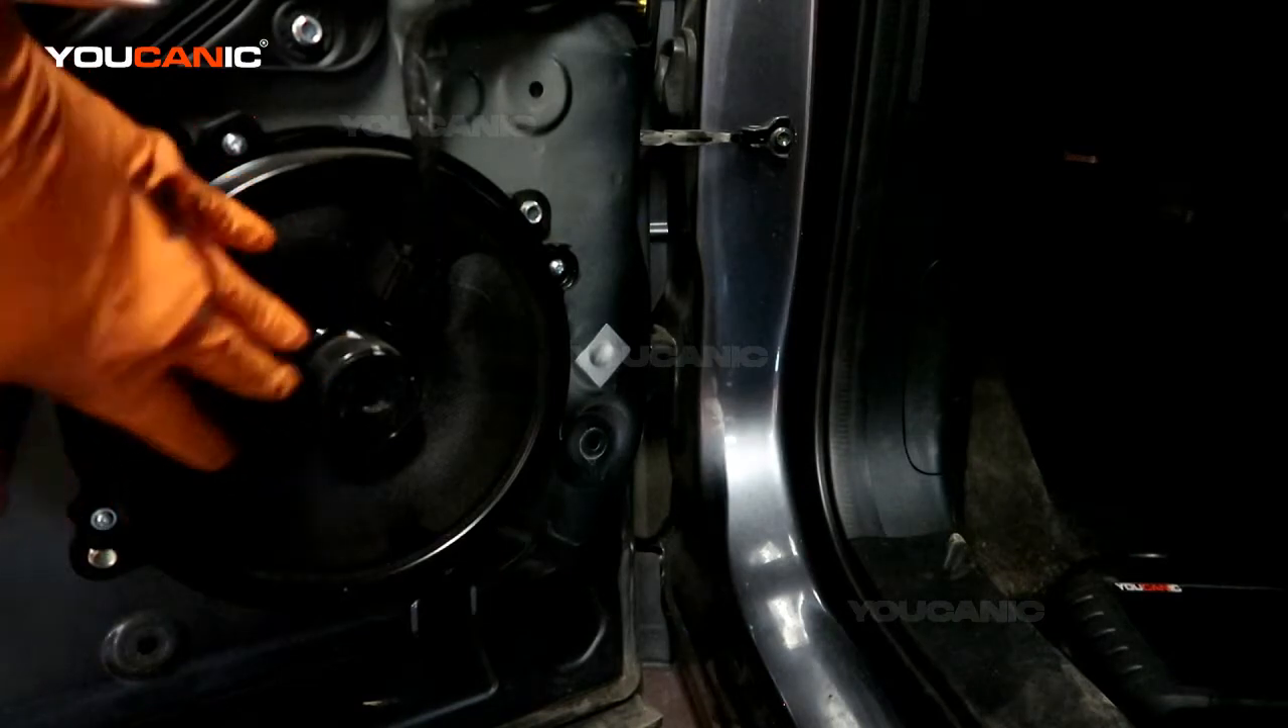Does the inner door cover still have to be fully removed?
No.